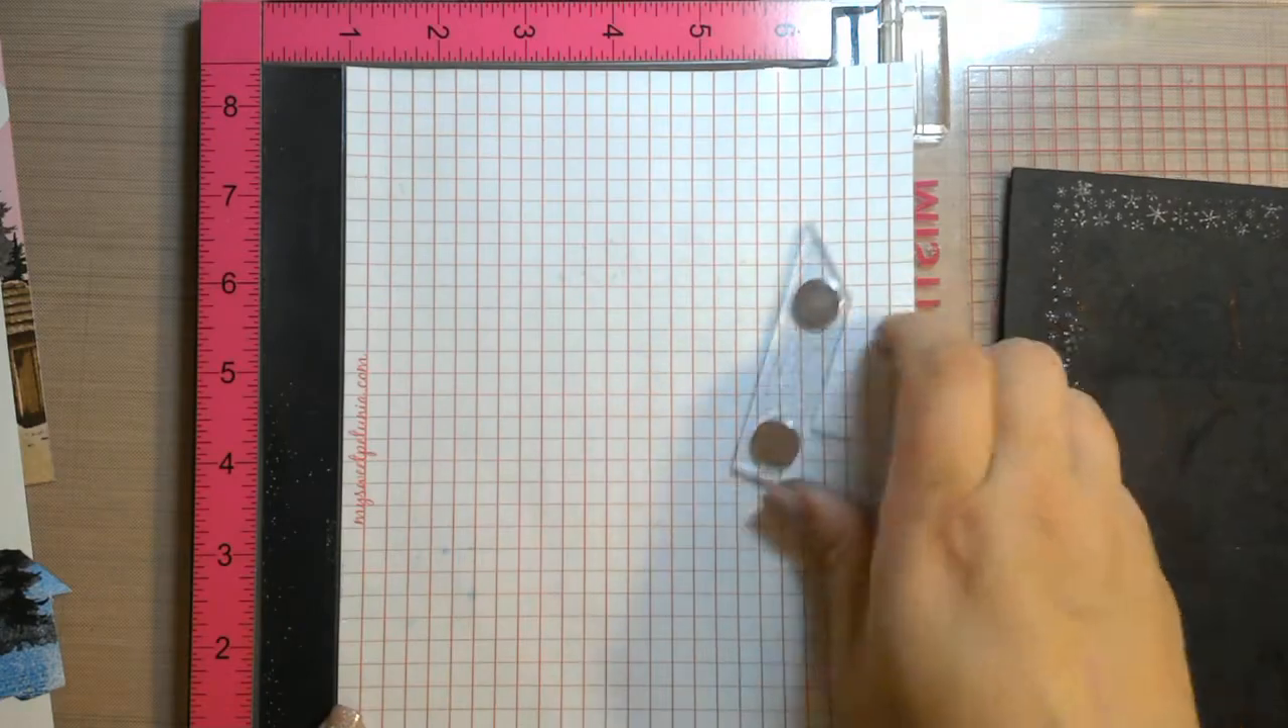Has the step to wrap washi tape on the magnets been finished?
No.